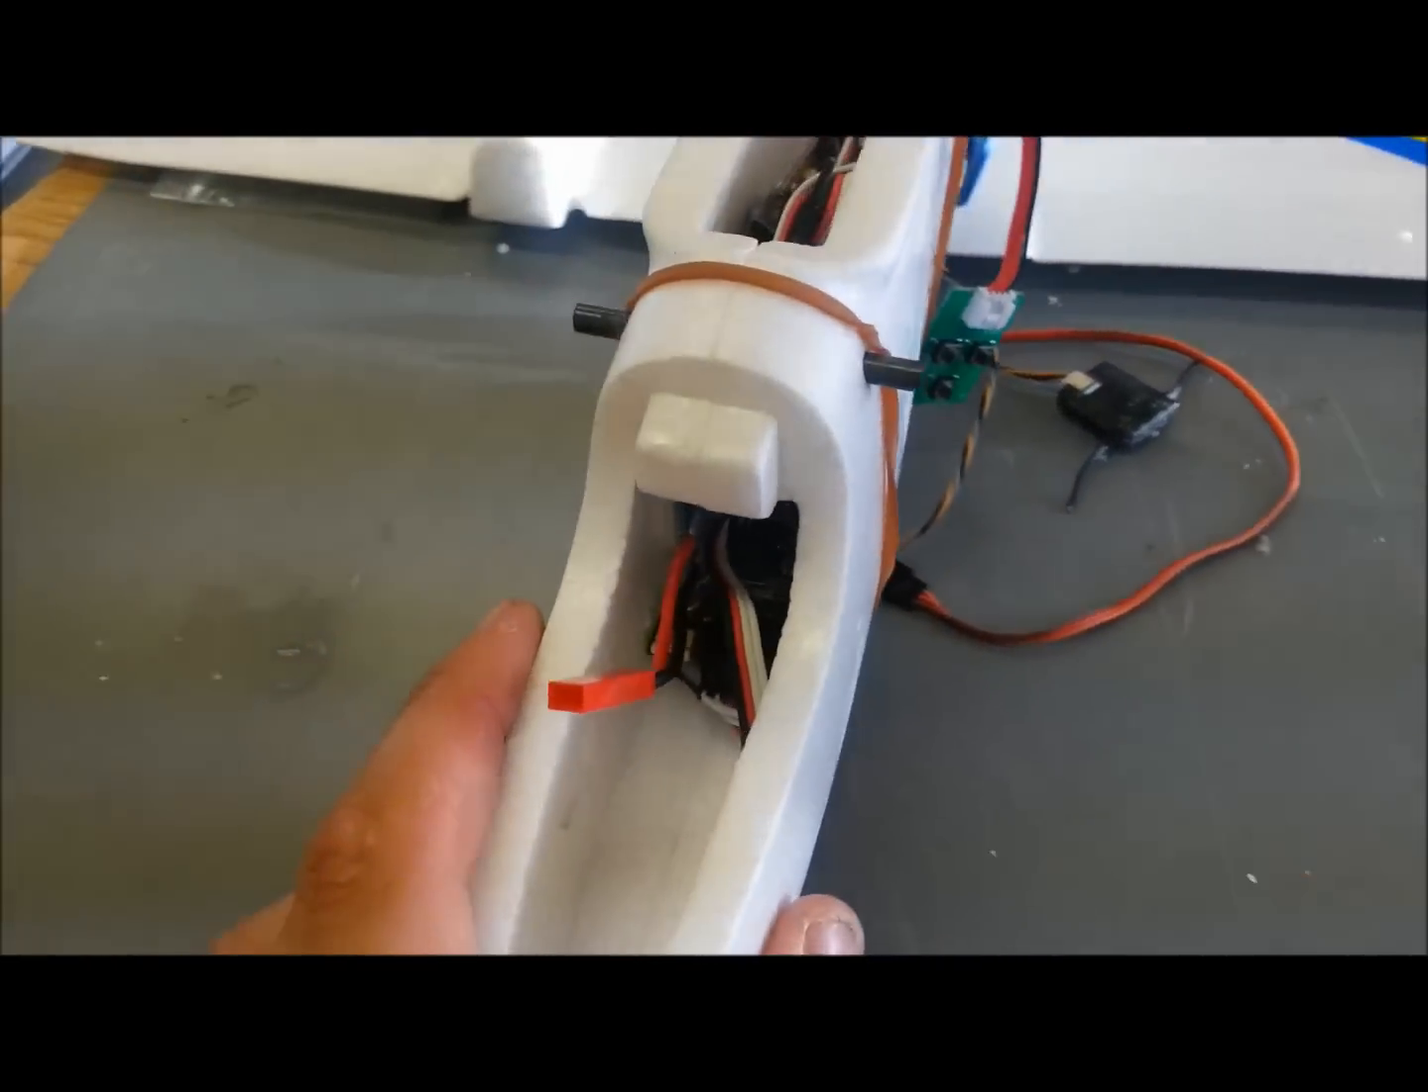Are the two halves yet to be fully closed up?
No.